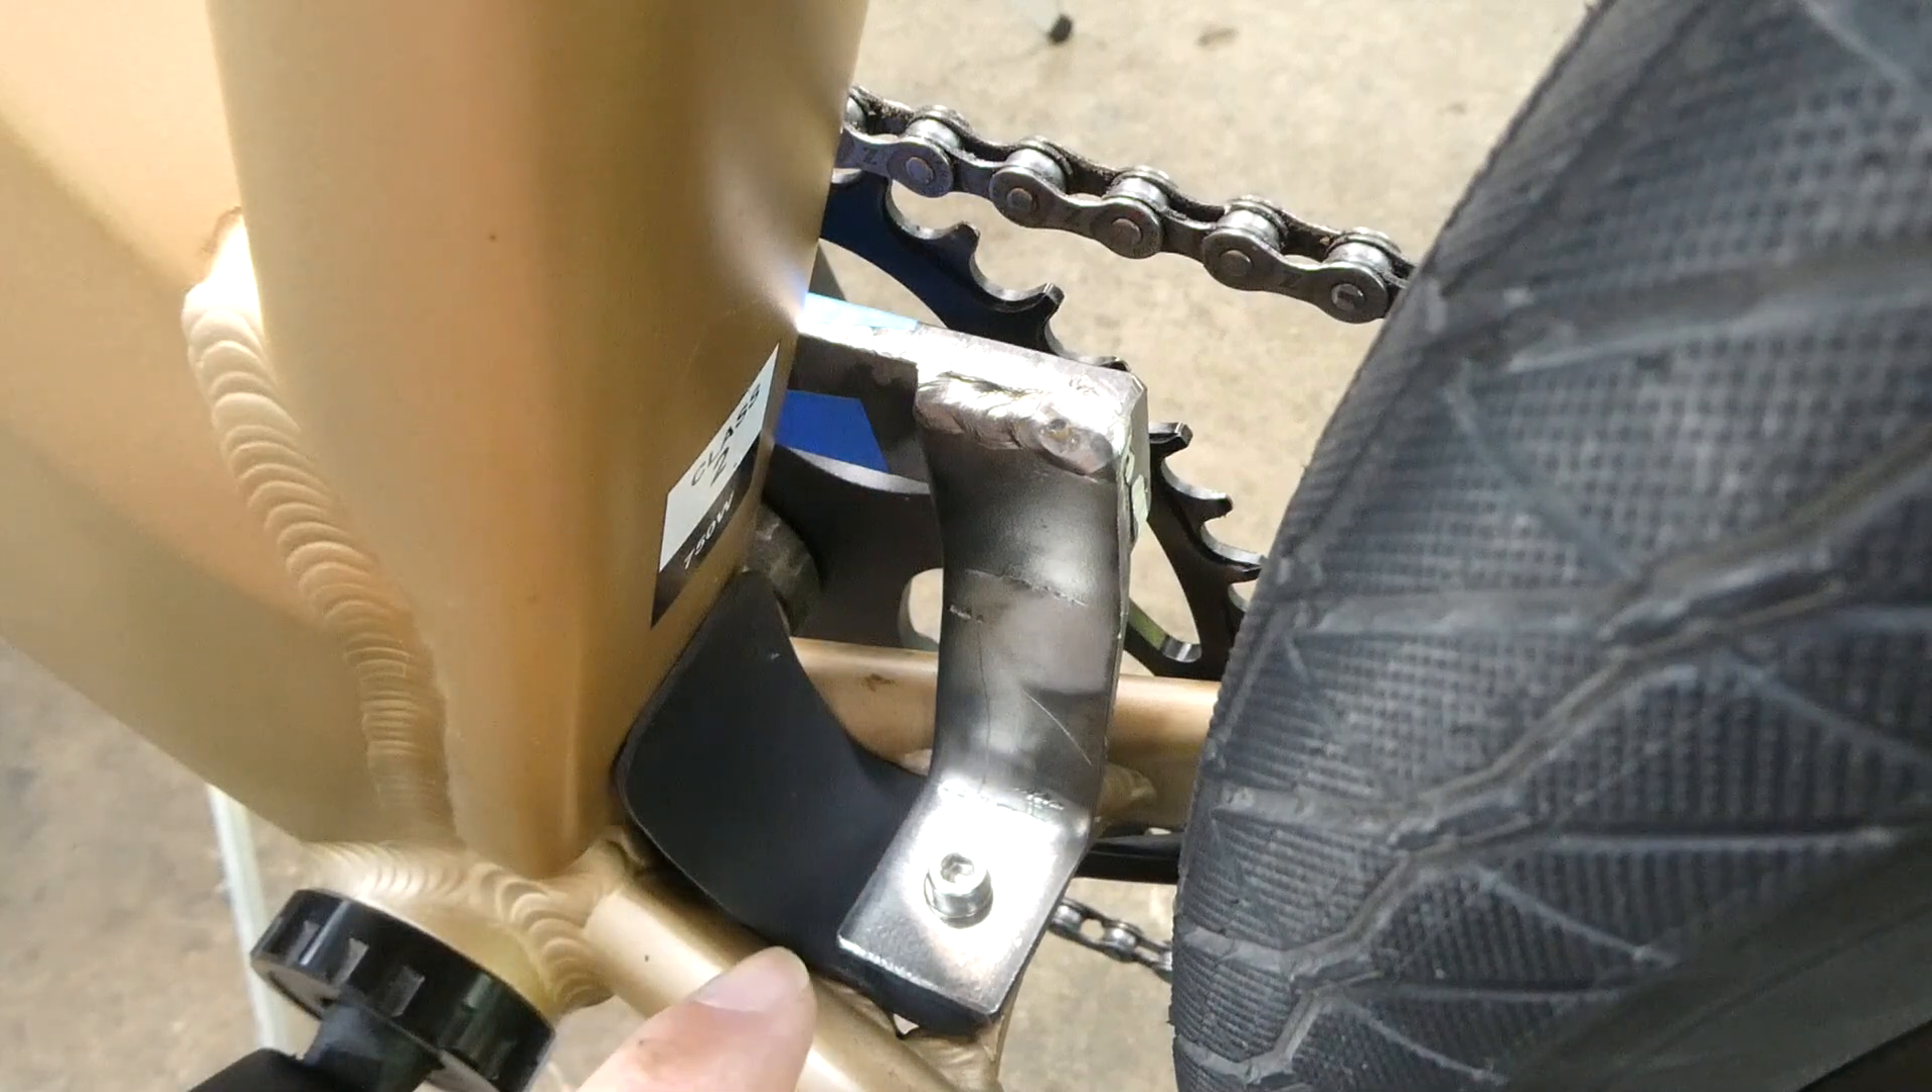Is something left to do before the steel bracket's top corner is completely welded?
No.